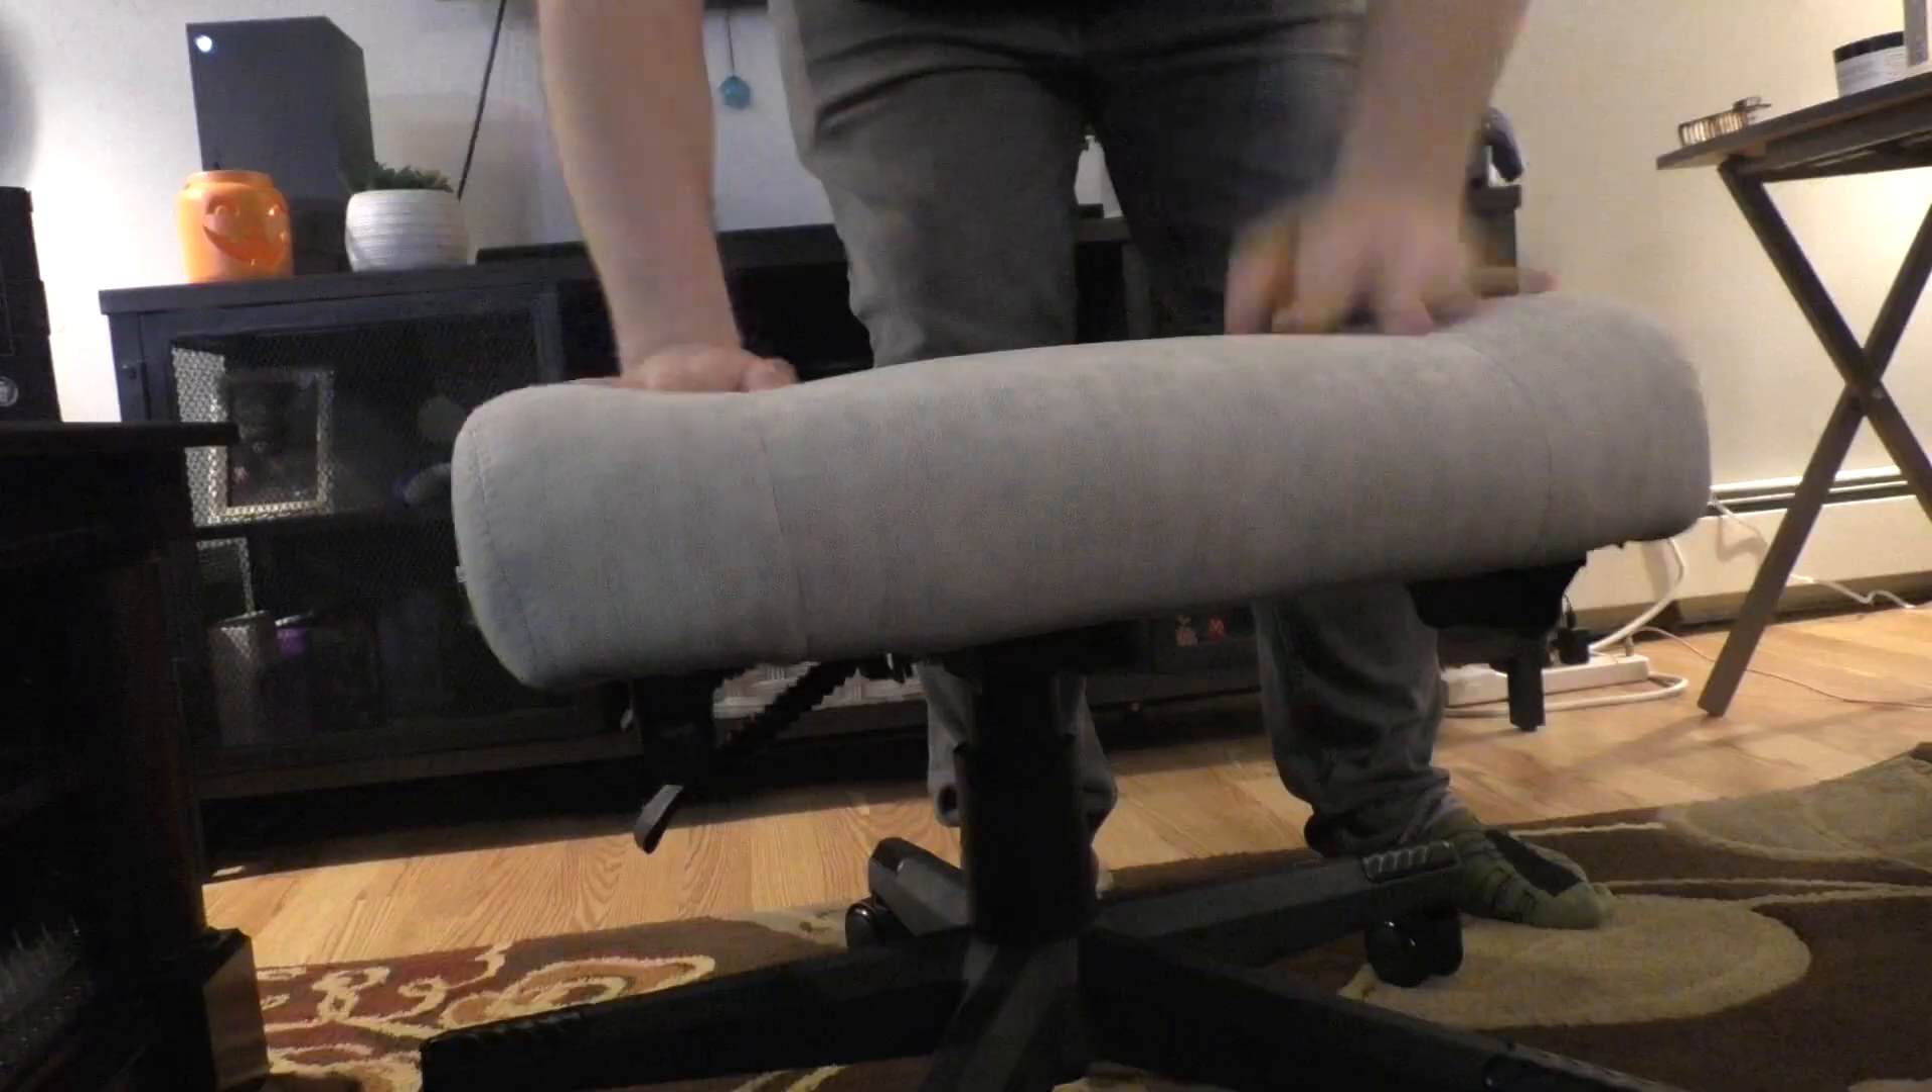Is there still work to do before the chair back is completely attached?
Yes.